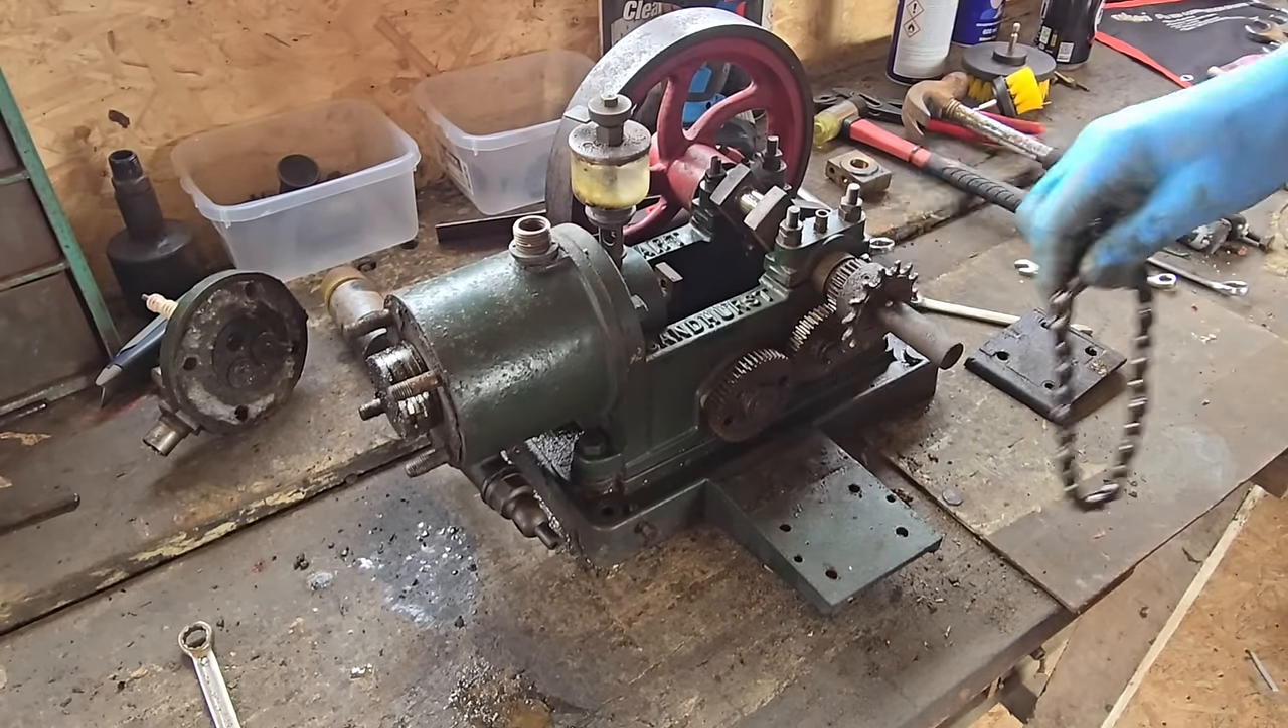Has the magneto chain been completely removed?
Yes.